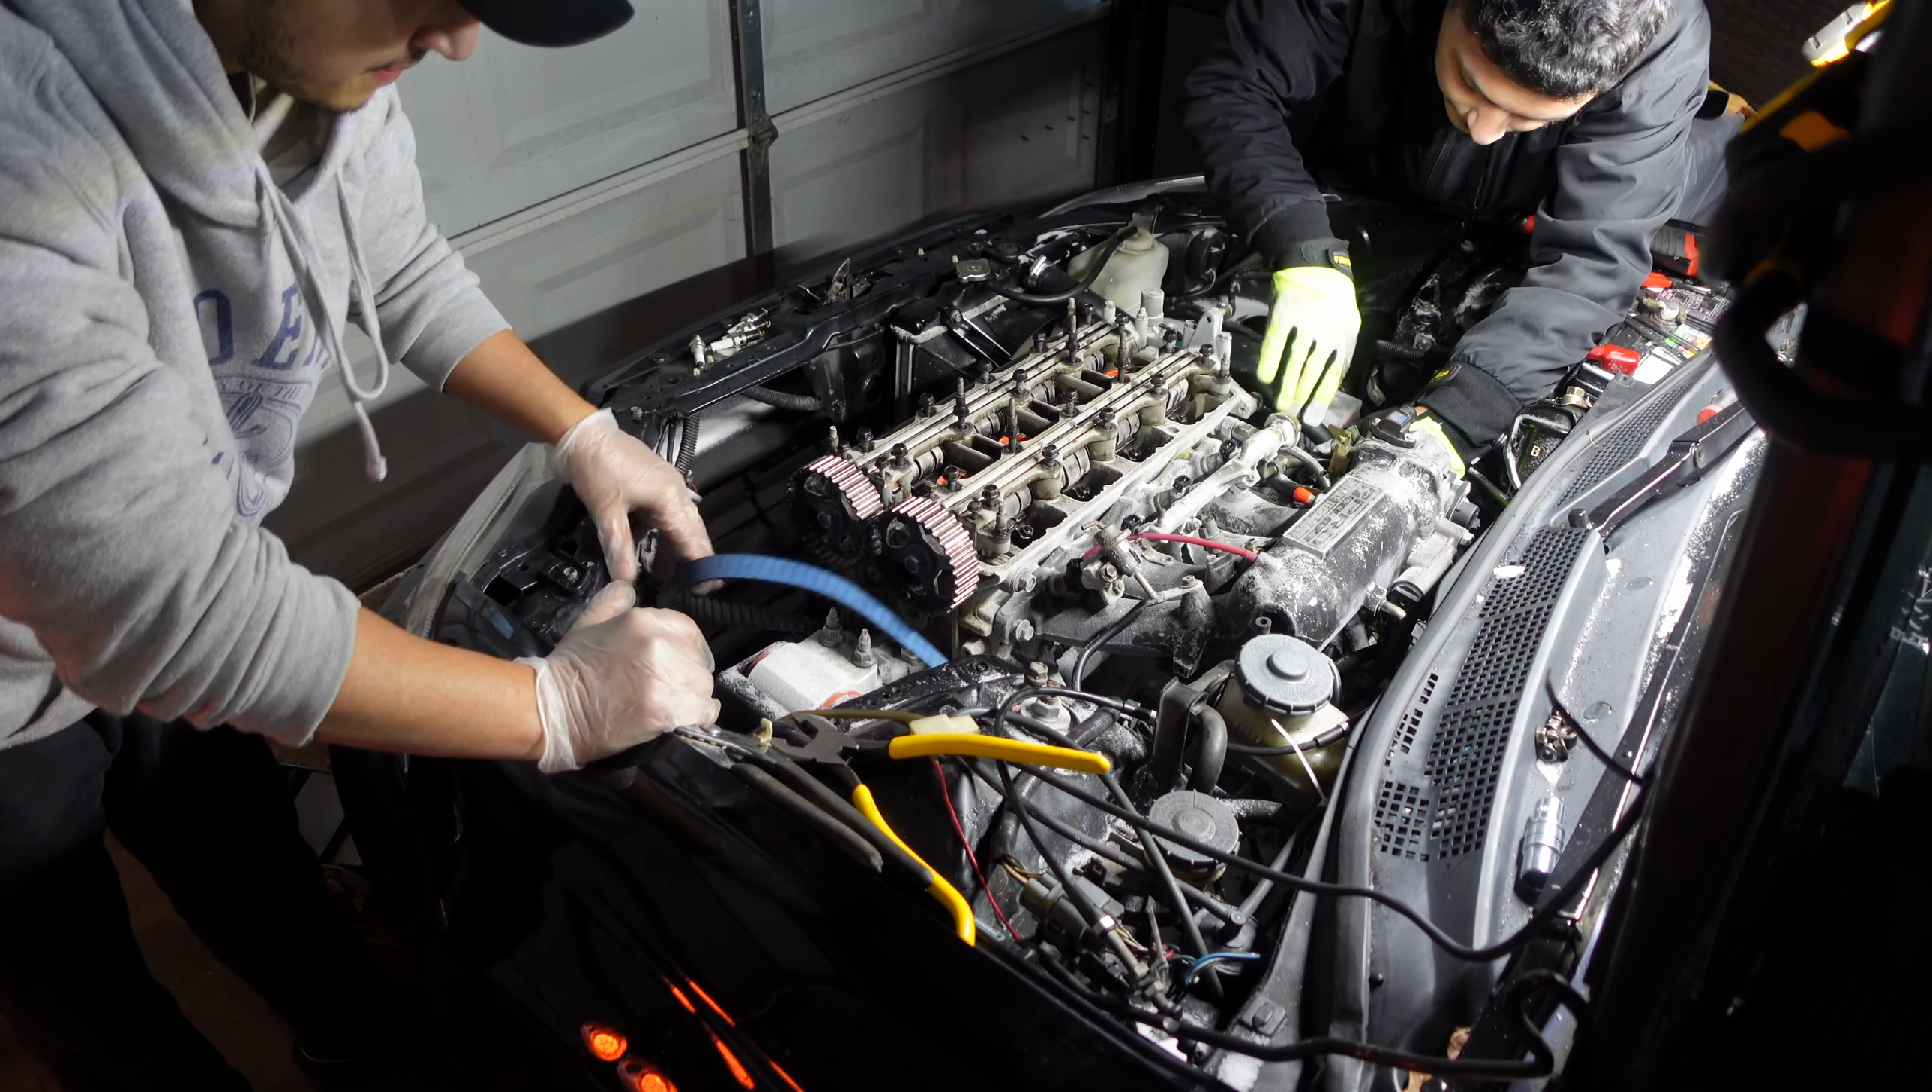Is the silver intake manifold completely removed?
No.